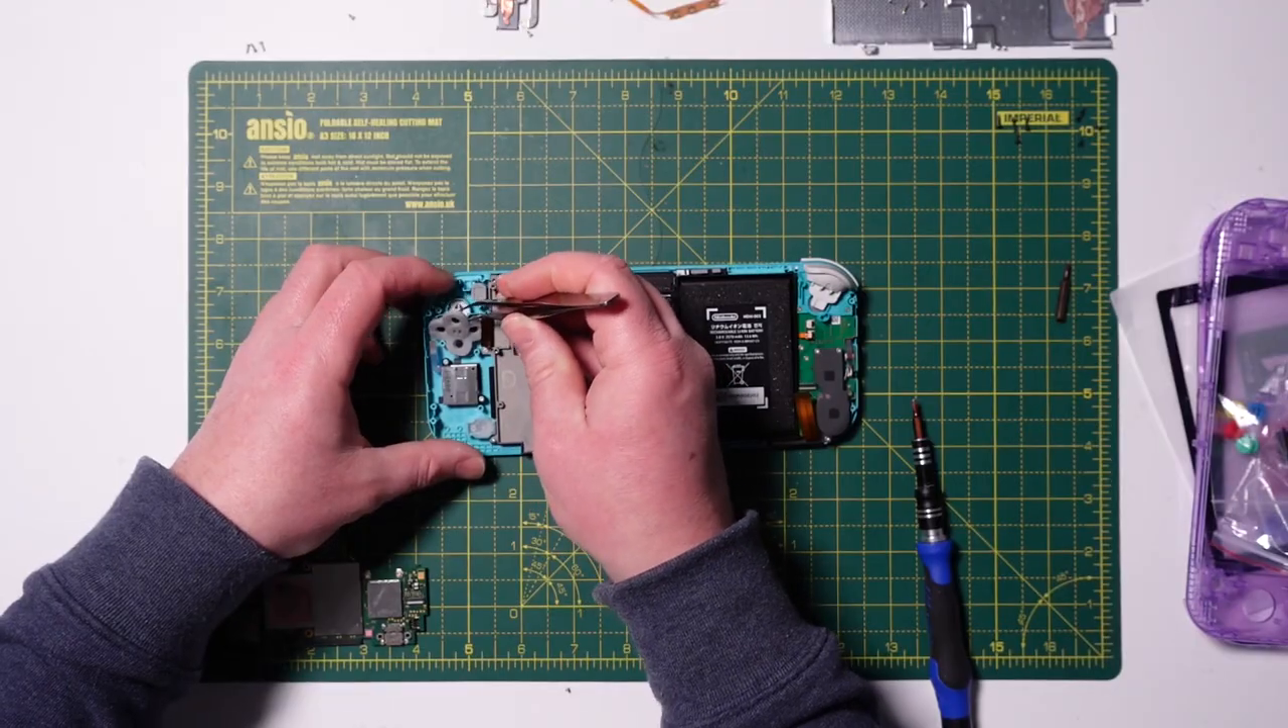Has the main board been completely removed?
Yes.